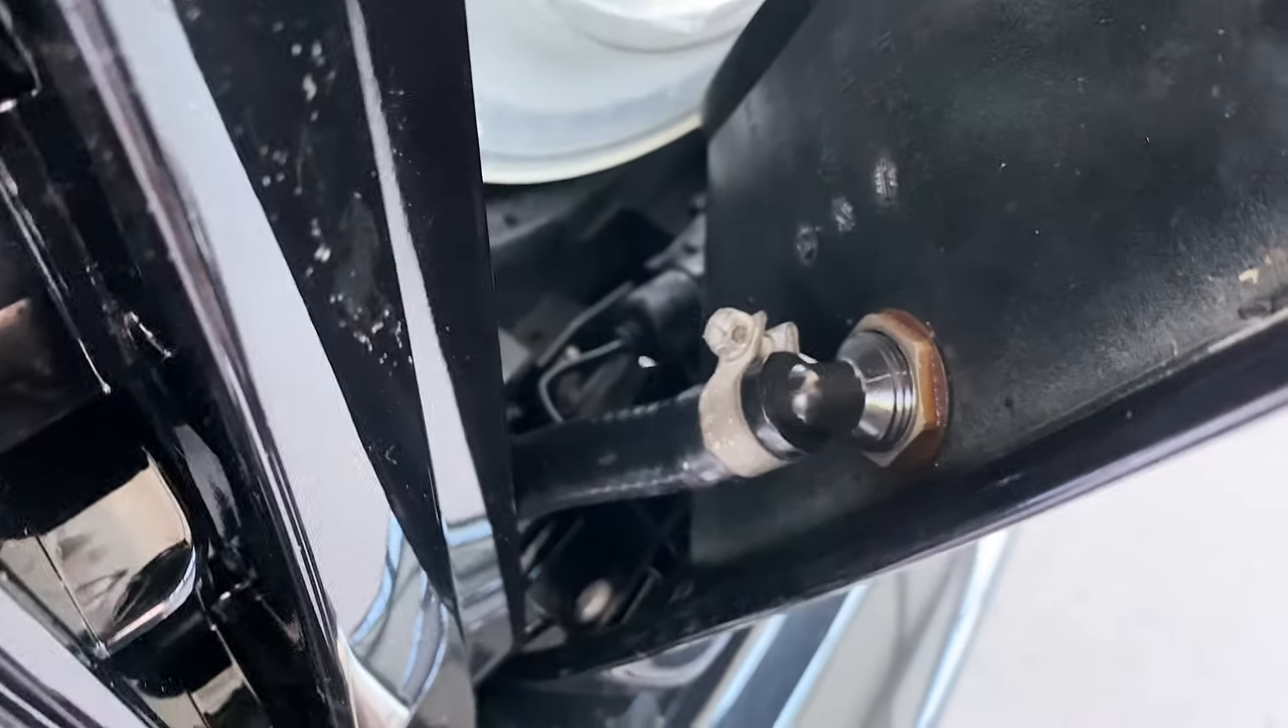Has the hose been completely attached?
Yes.